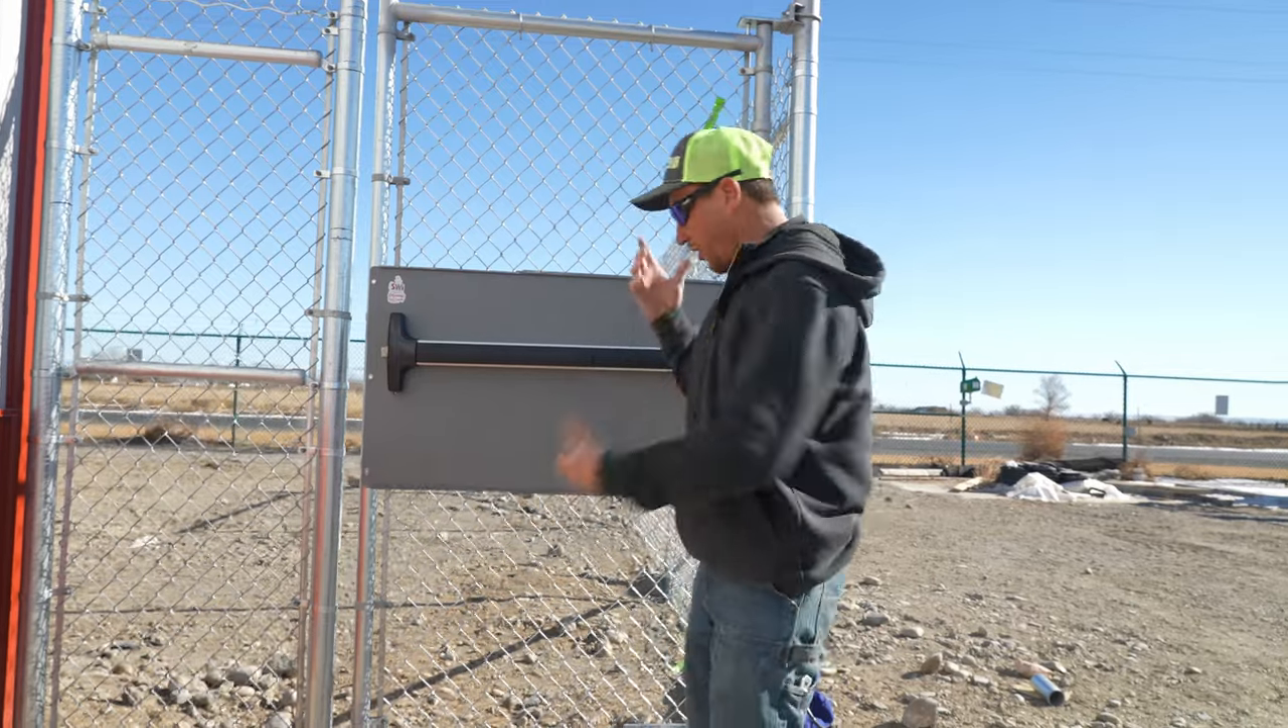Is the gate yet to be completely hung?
No.